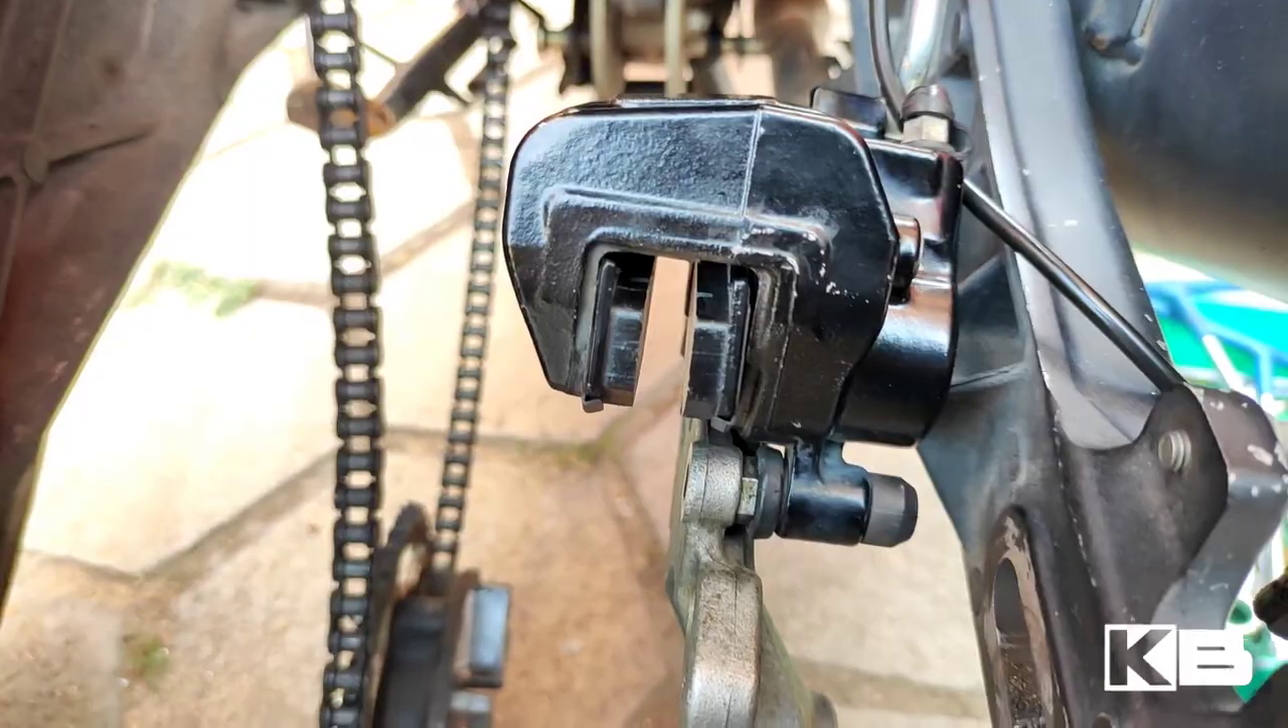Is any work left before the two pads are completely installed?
No.